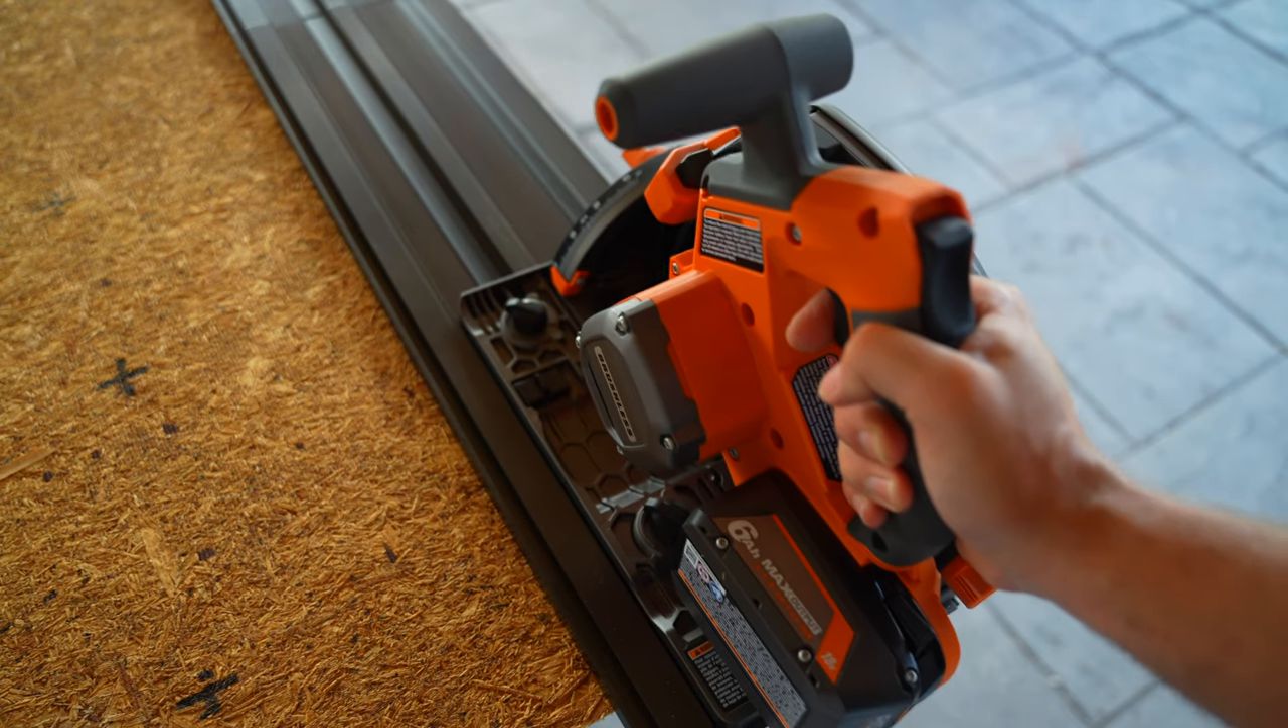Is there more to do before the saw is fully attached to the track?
No.